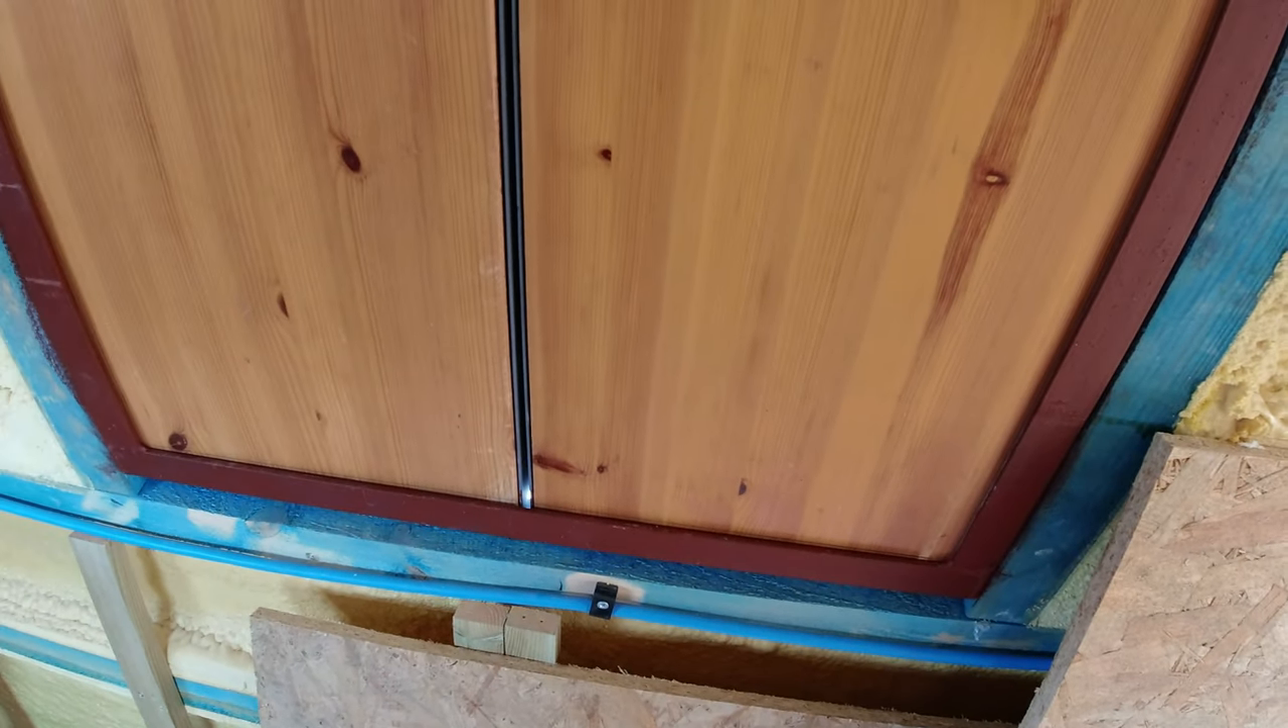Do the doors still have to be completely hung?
No.